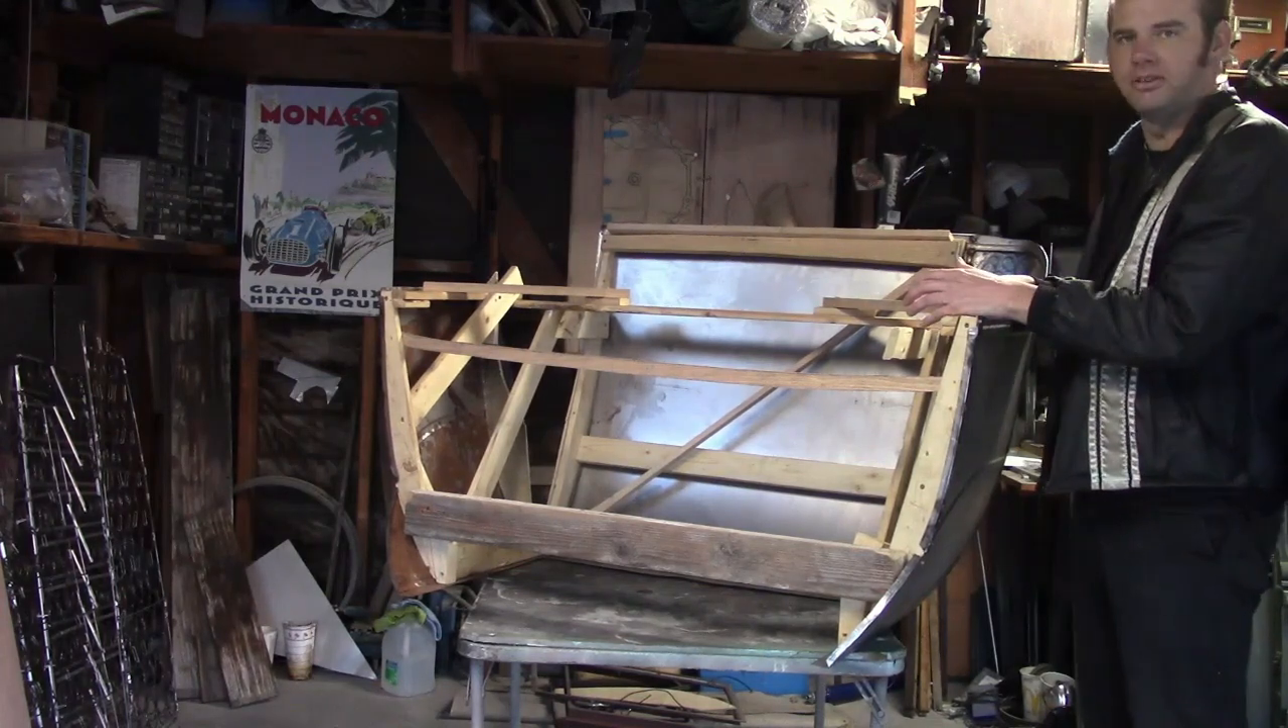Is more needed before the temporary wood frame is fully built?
No.